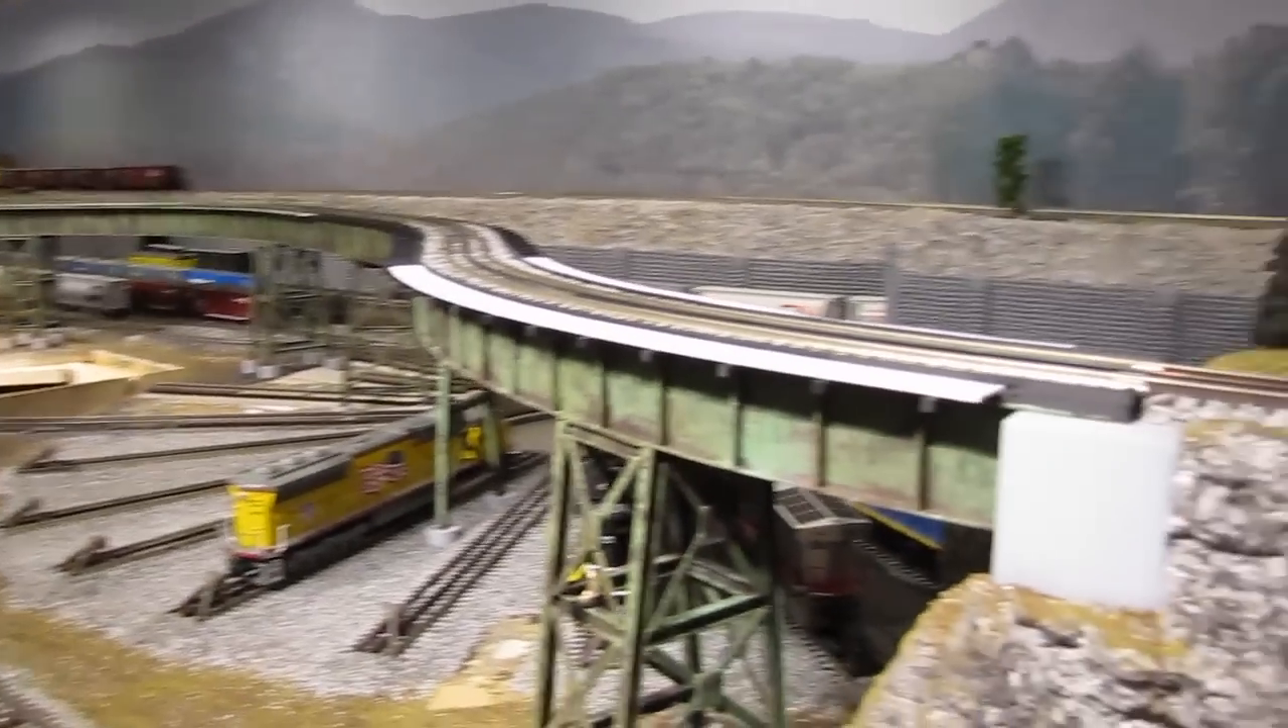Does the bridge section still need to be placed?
No.